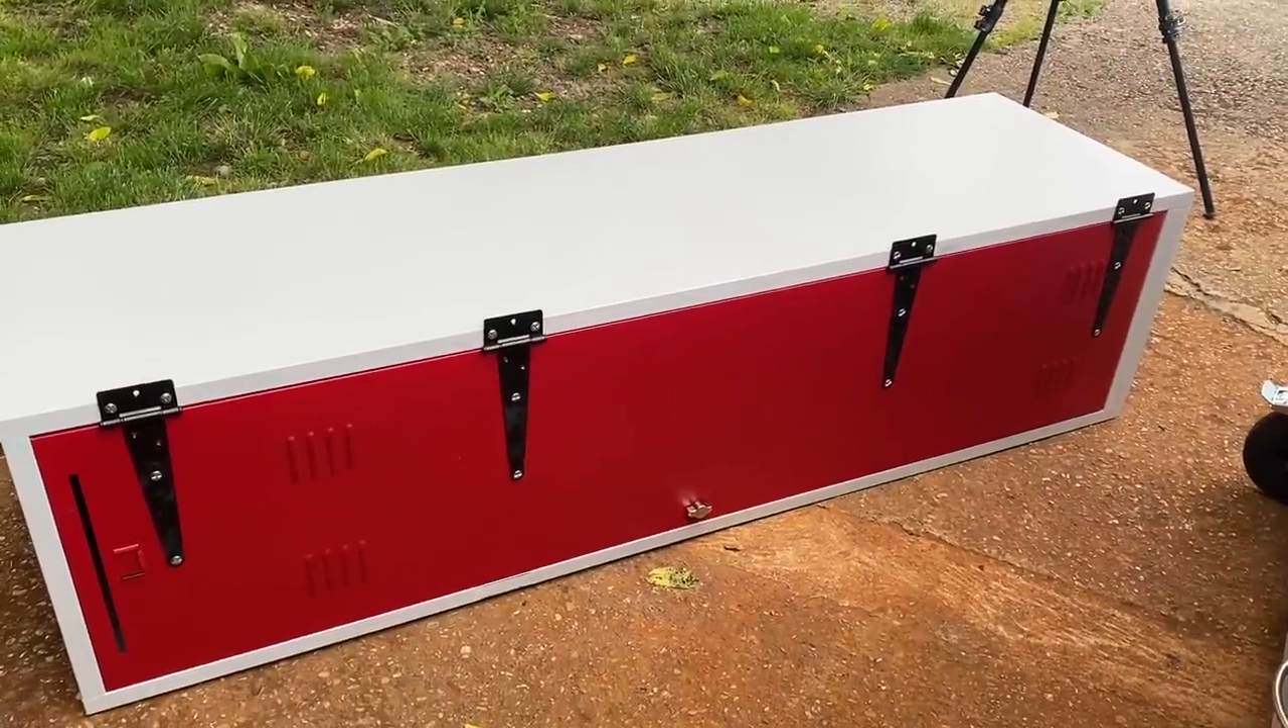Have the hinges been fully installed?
Yes.